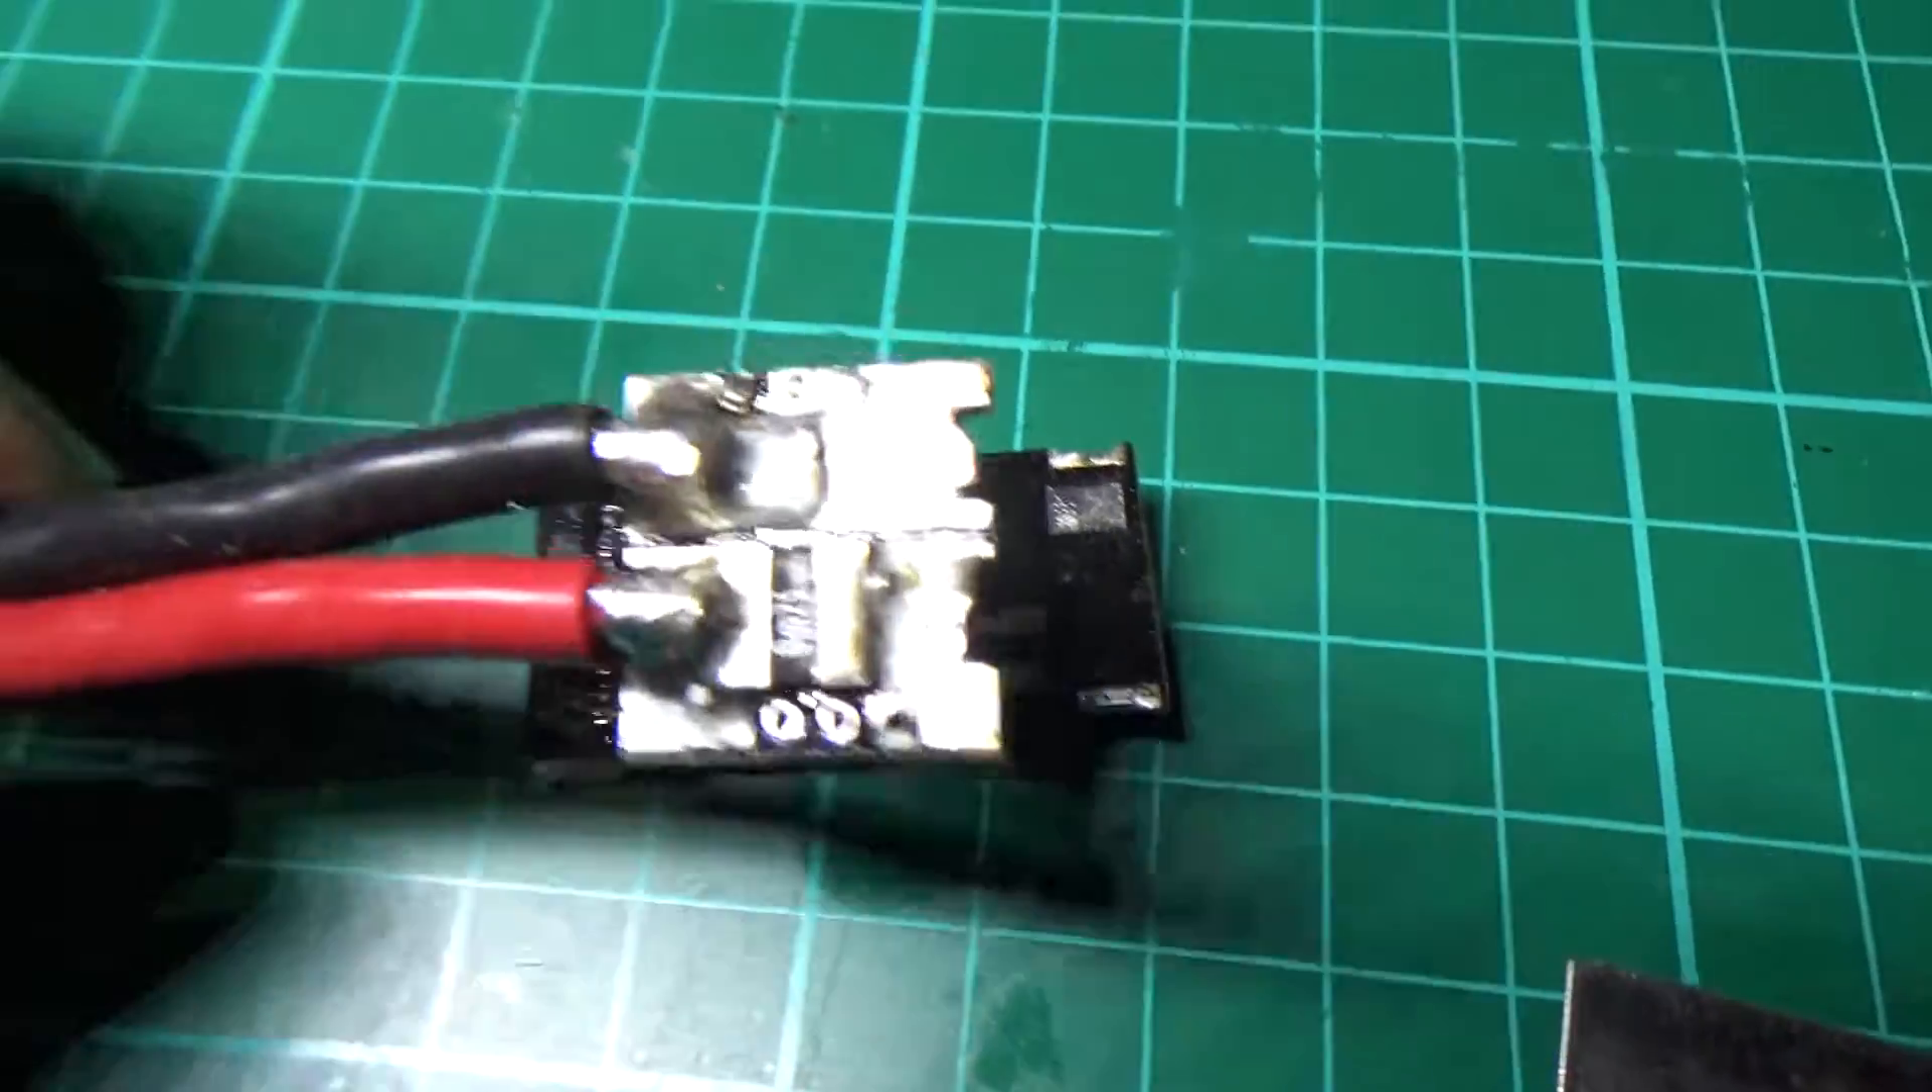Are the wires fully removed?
No.